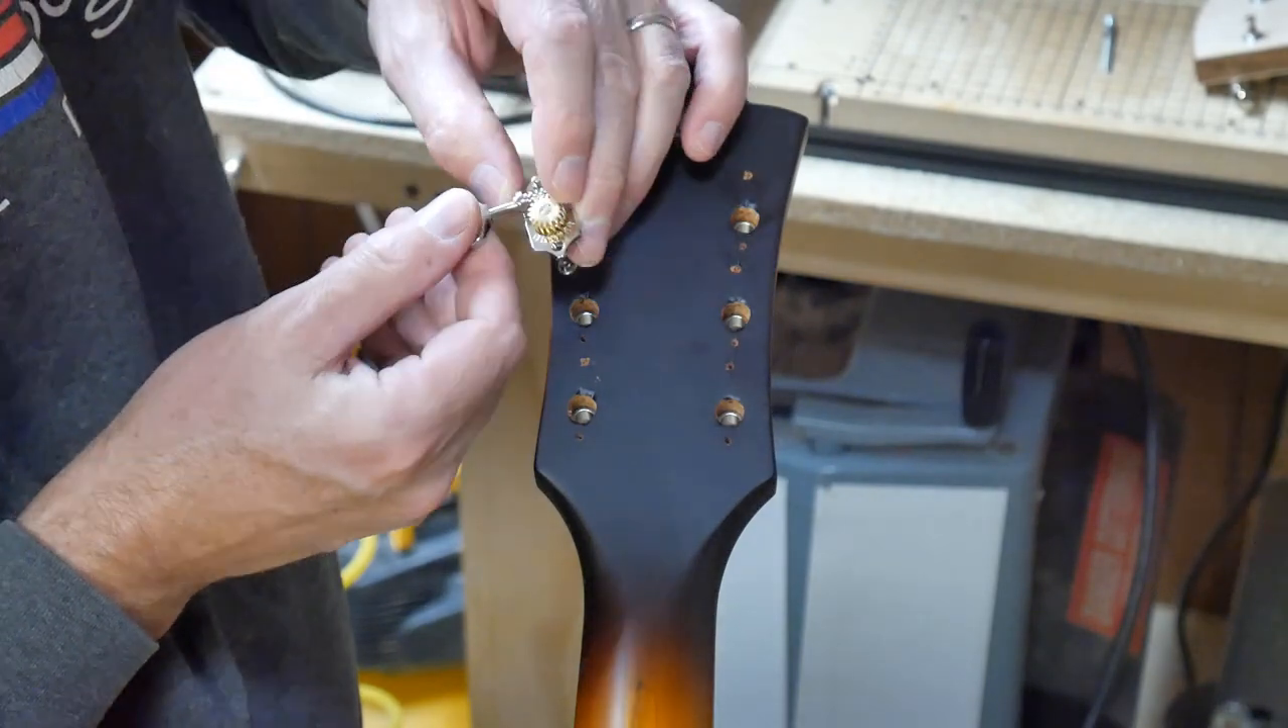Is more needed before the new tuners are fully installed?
Yes.